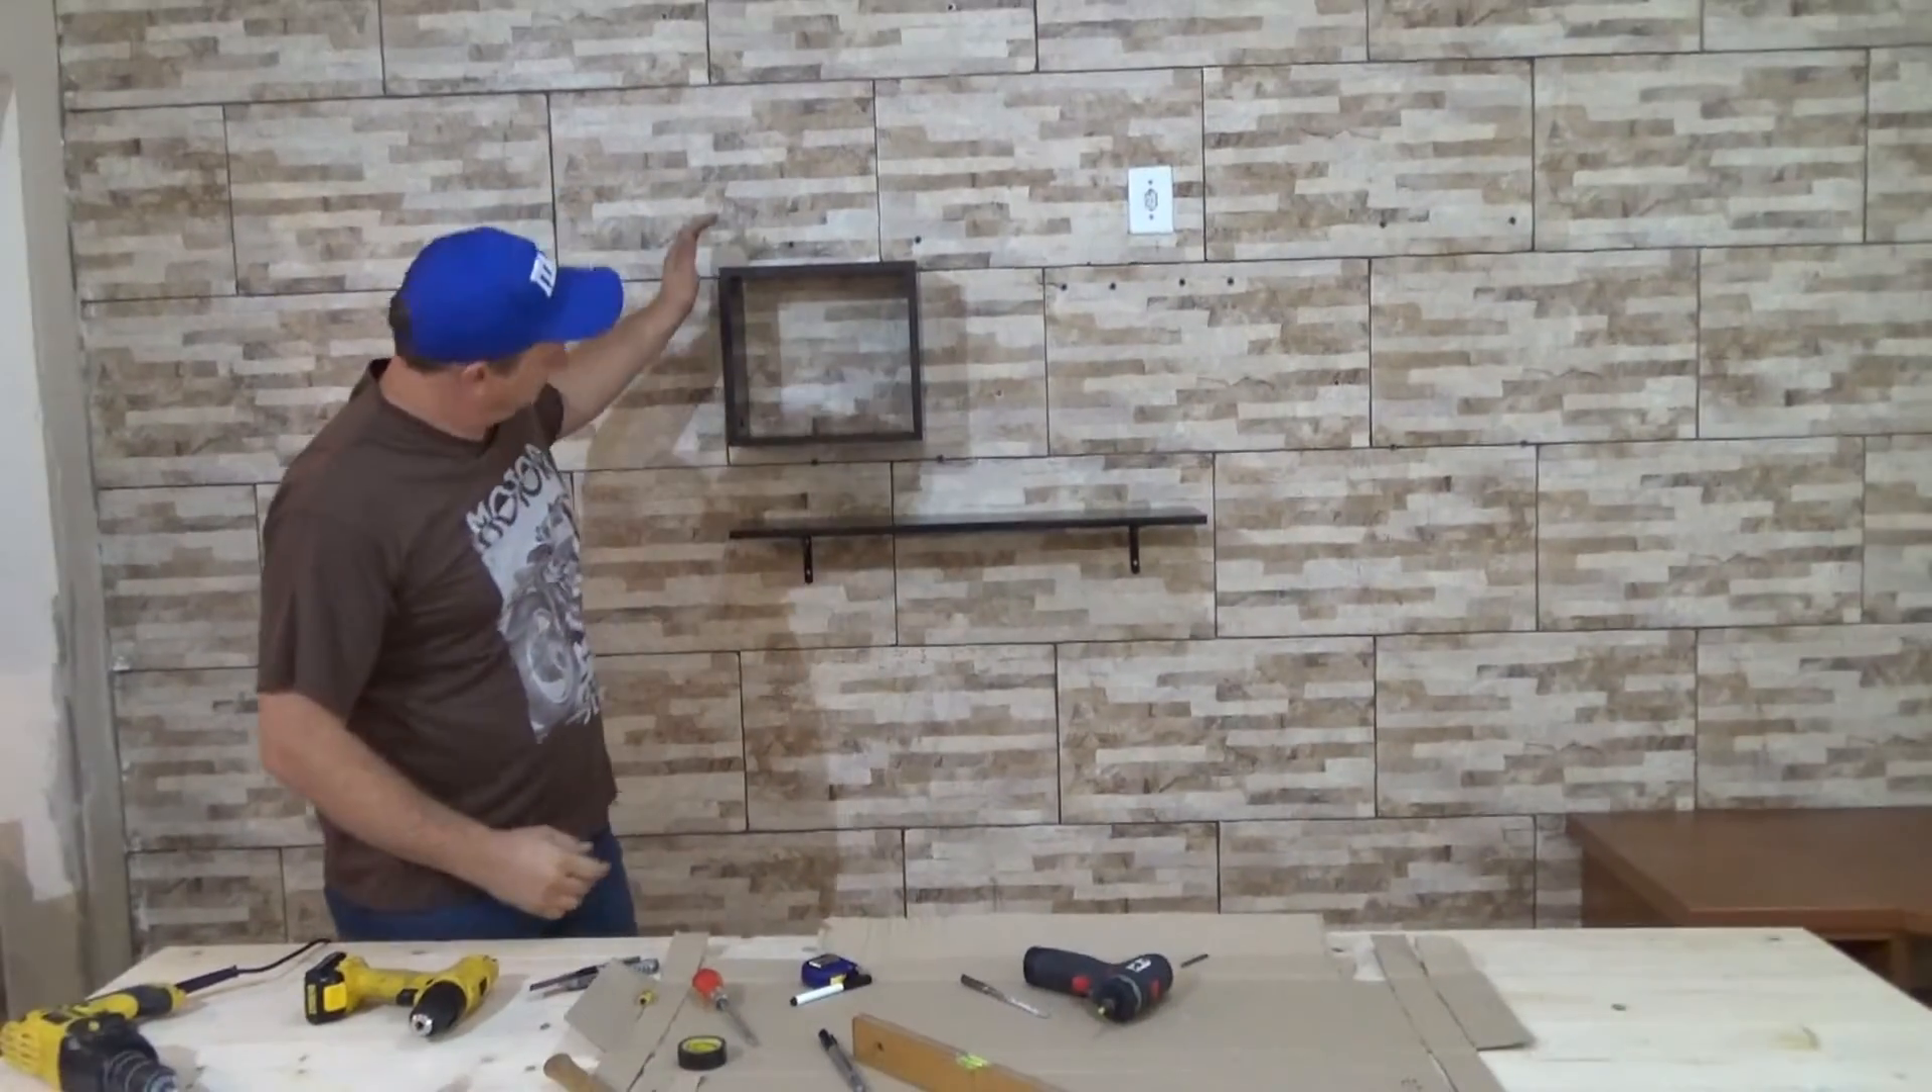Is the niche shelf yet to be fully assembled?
No.